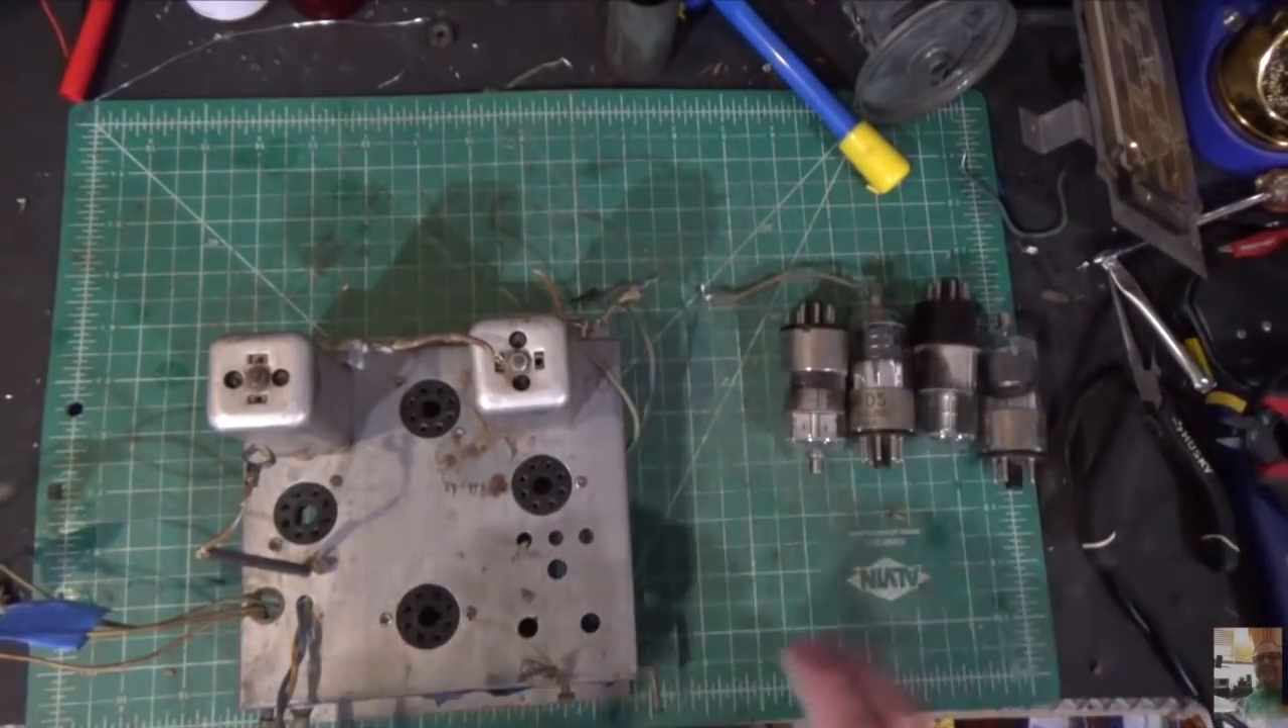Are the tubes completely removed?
Yes.